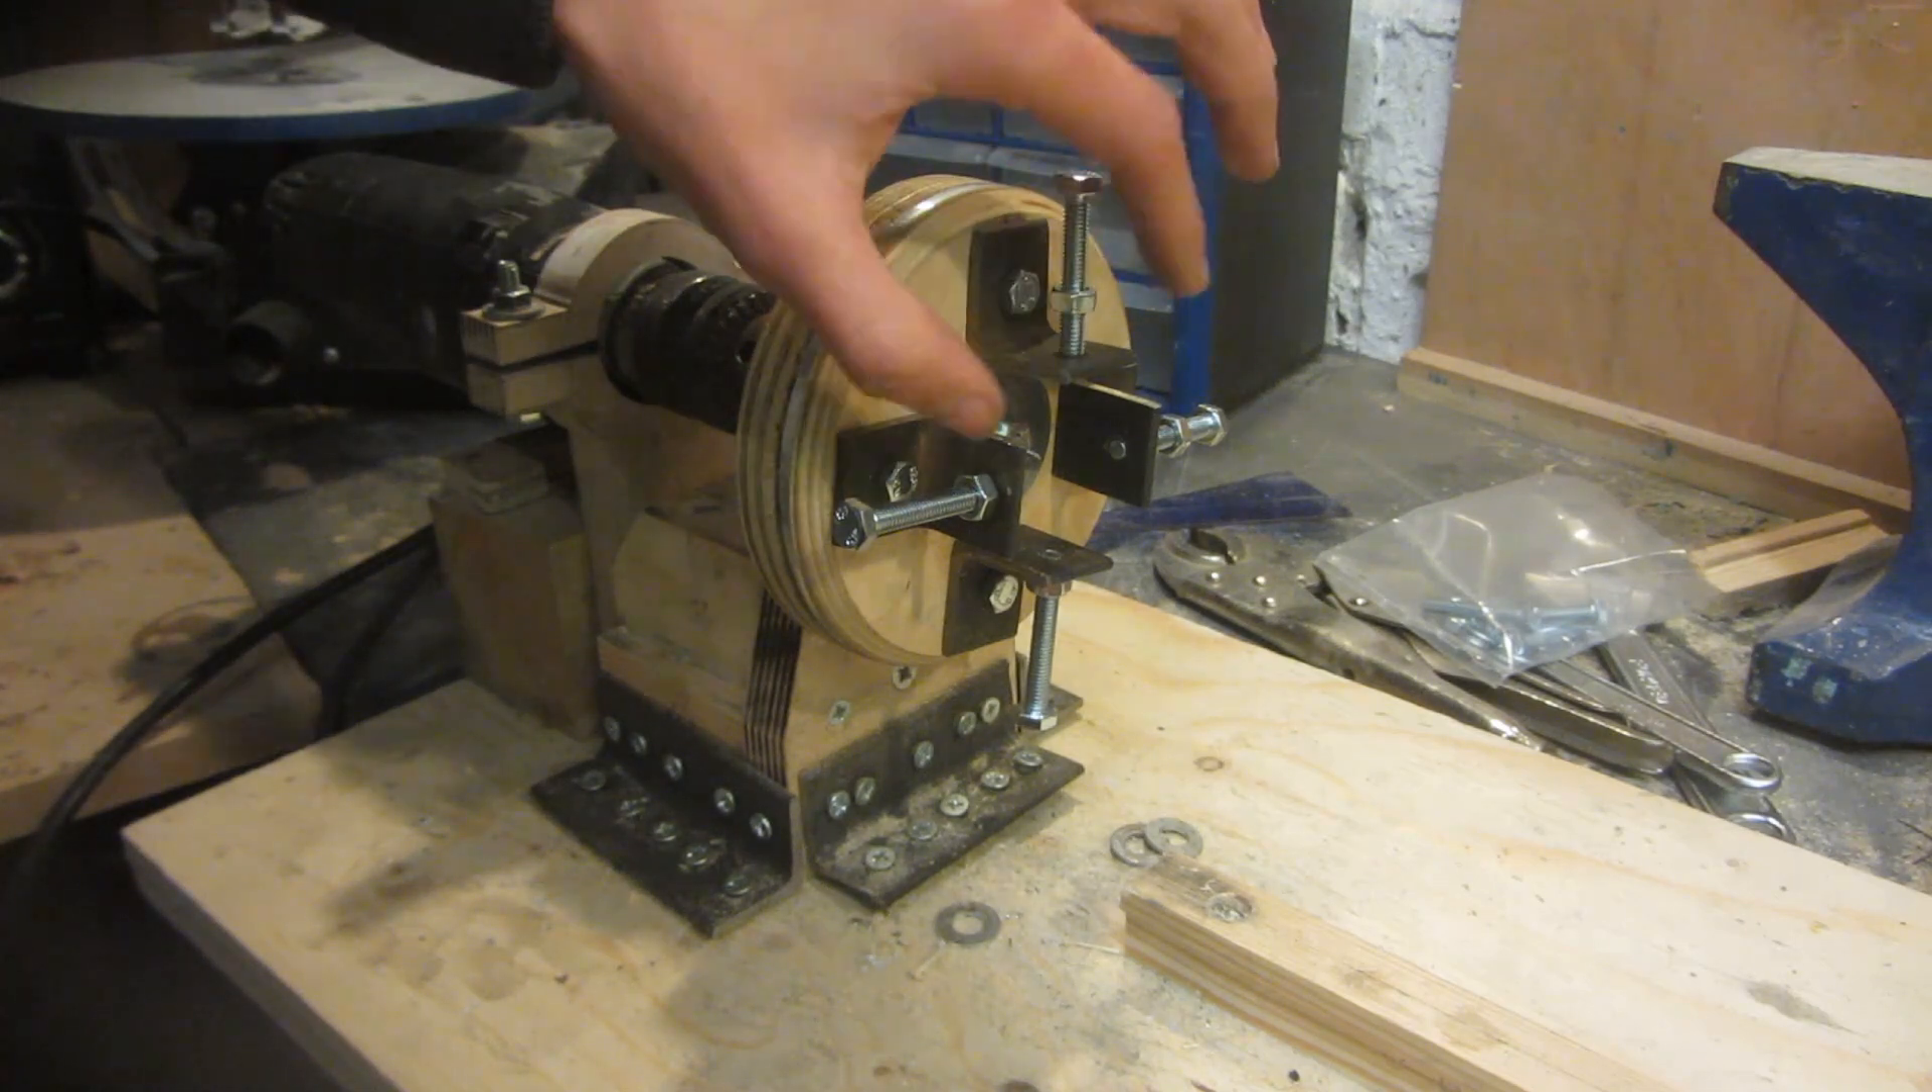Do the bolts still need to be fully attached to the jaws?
No.